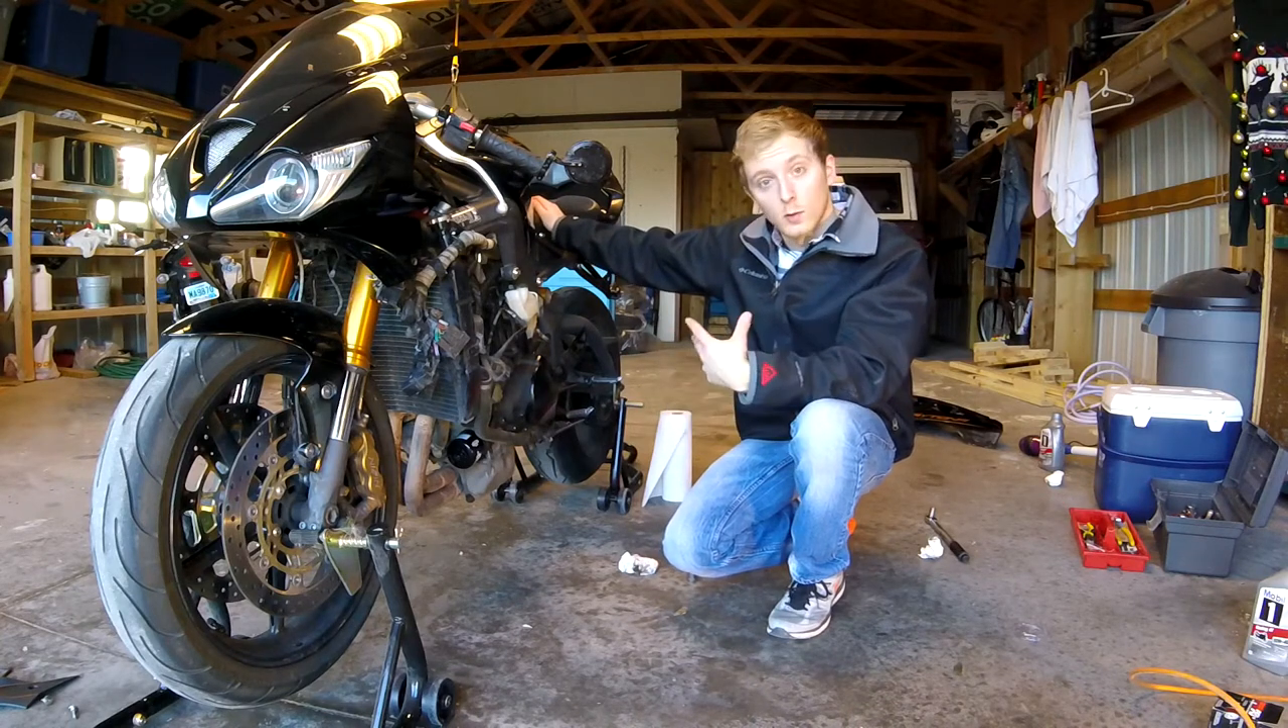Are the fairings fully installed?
No.